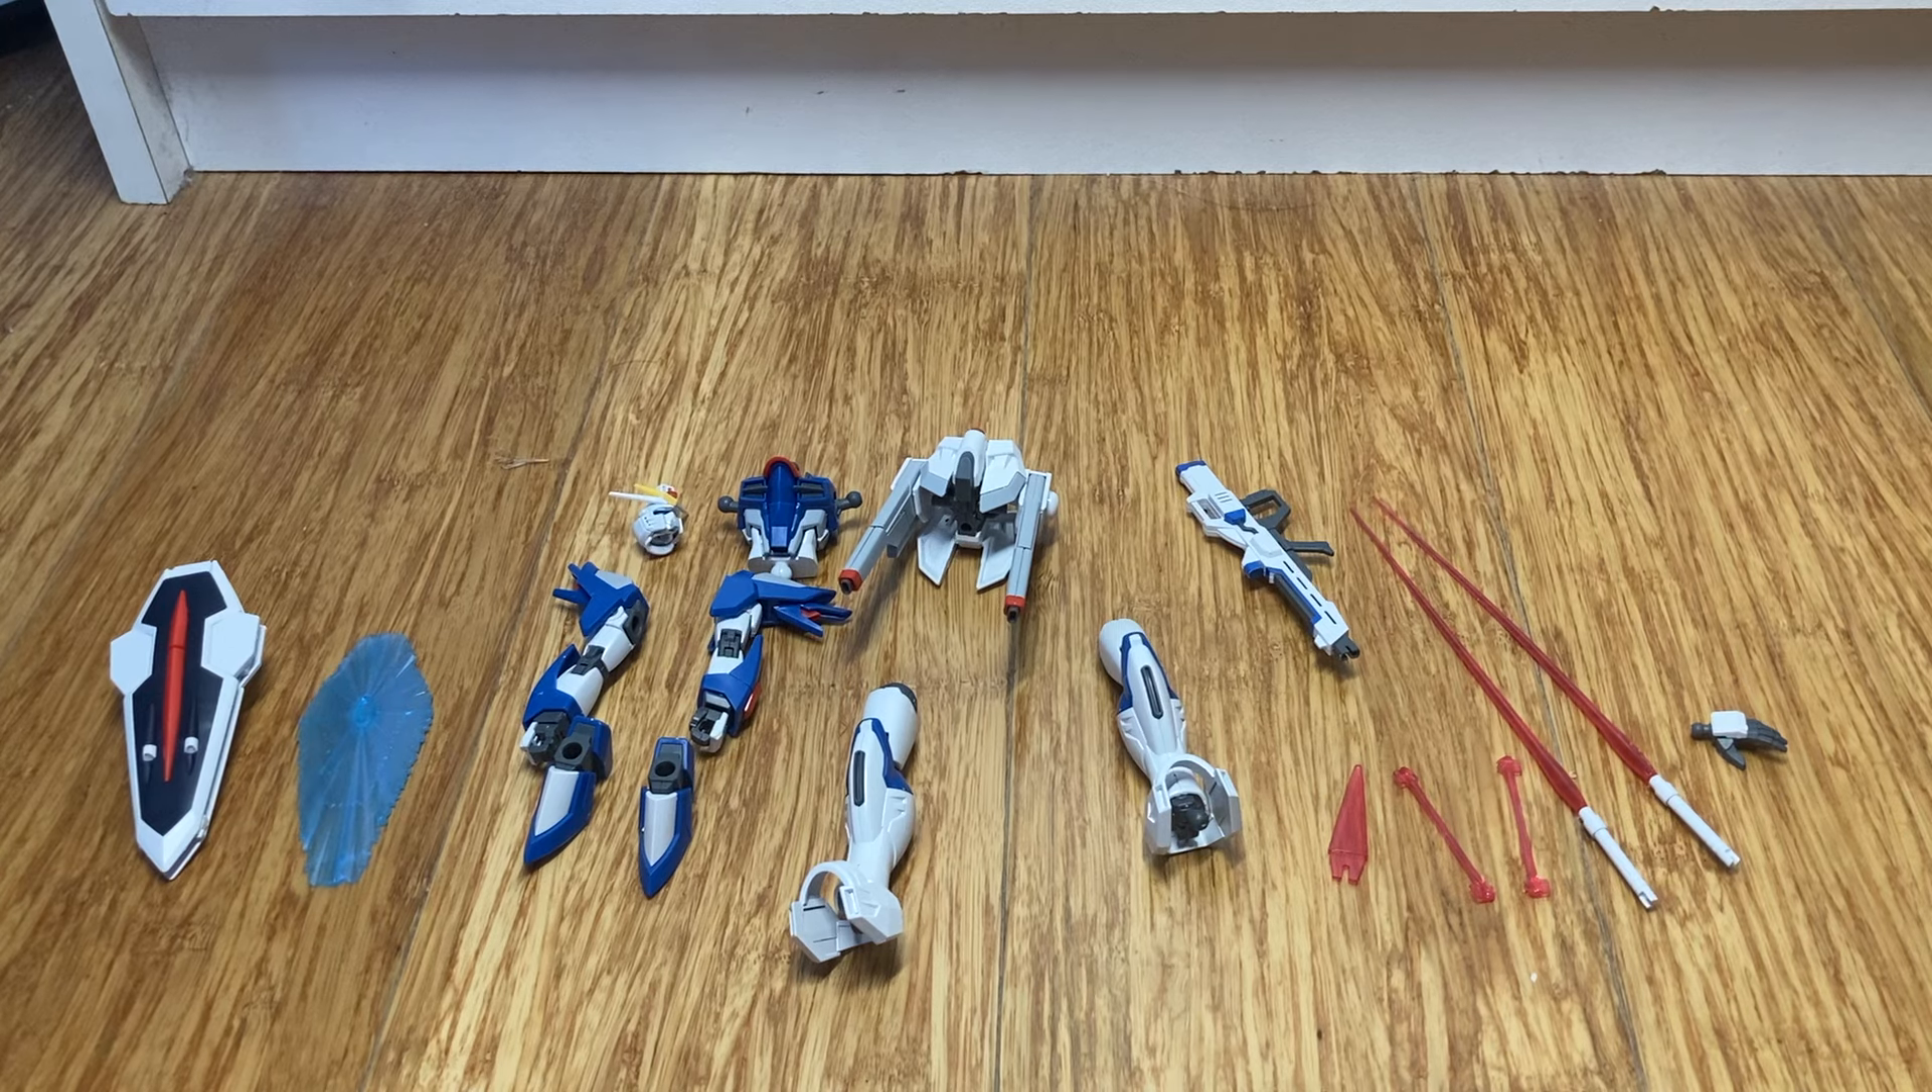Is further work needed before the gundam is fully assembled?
Yes.